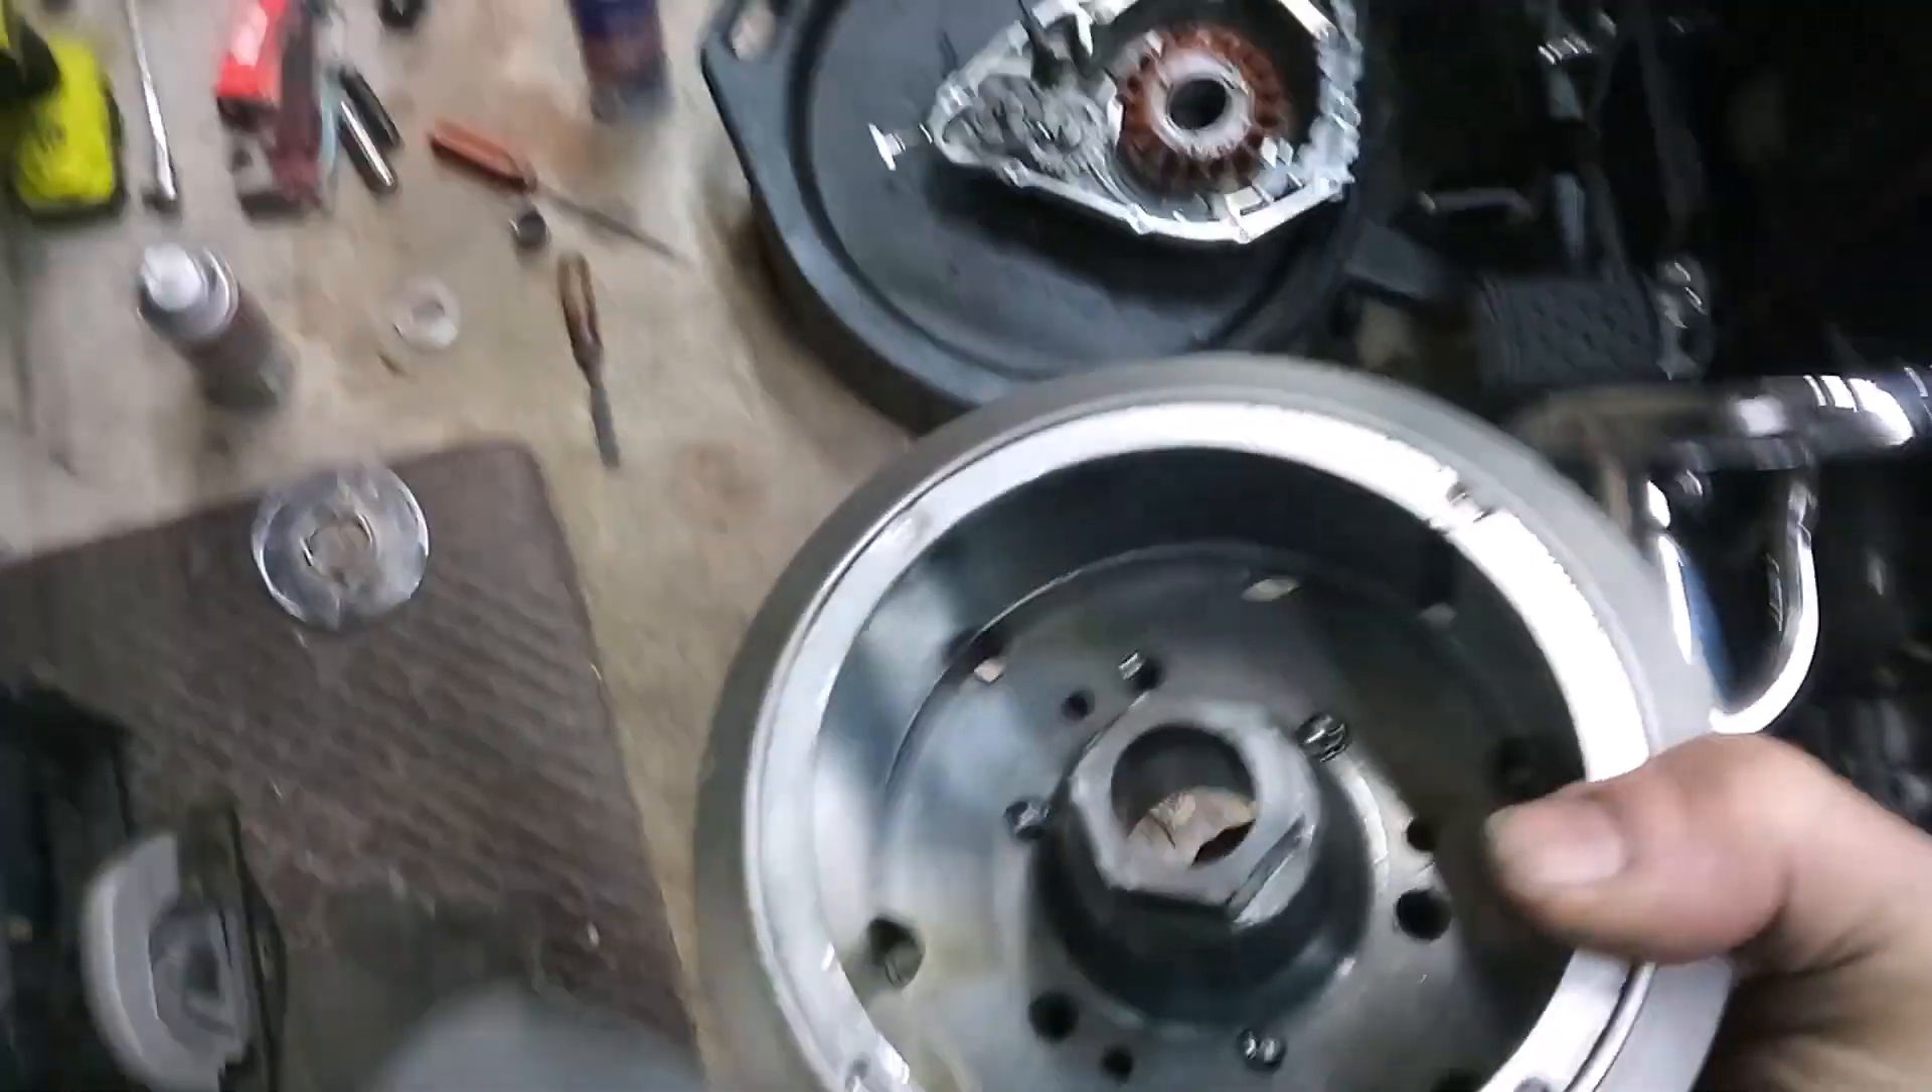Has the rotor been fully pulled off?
Yes.